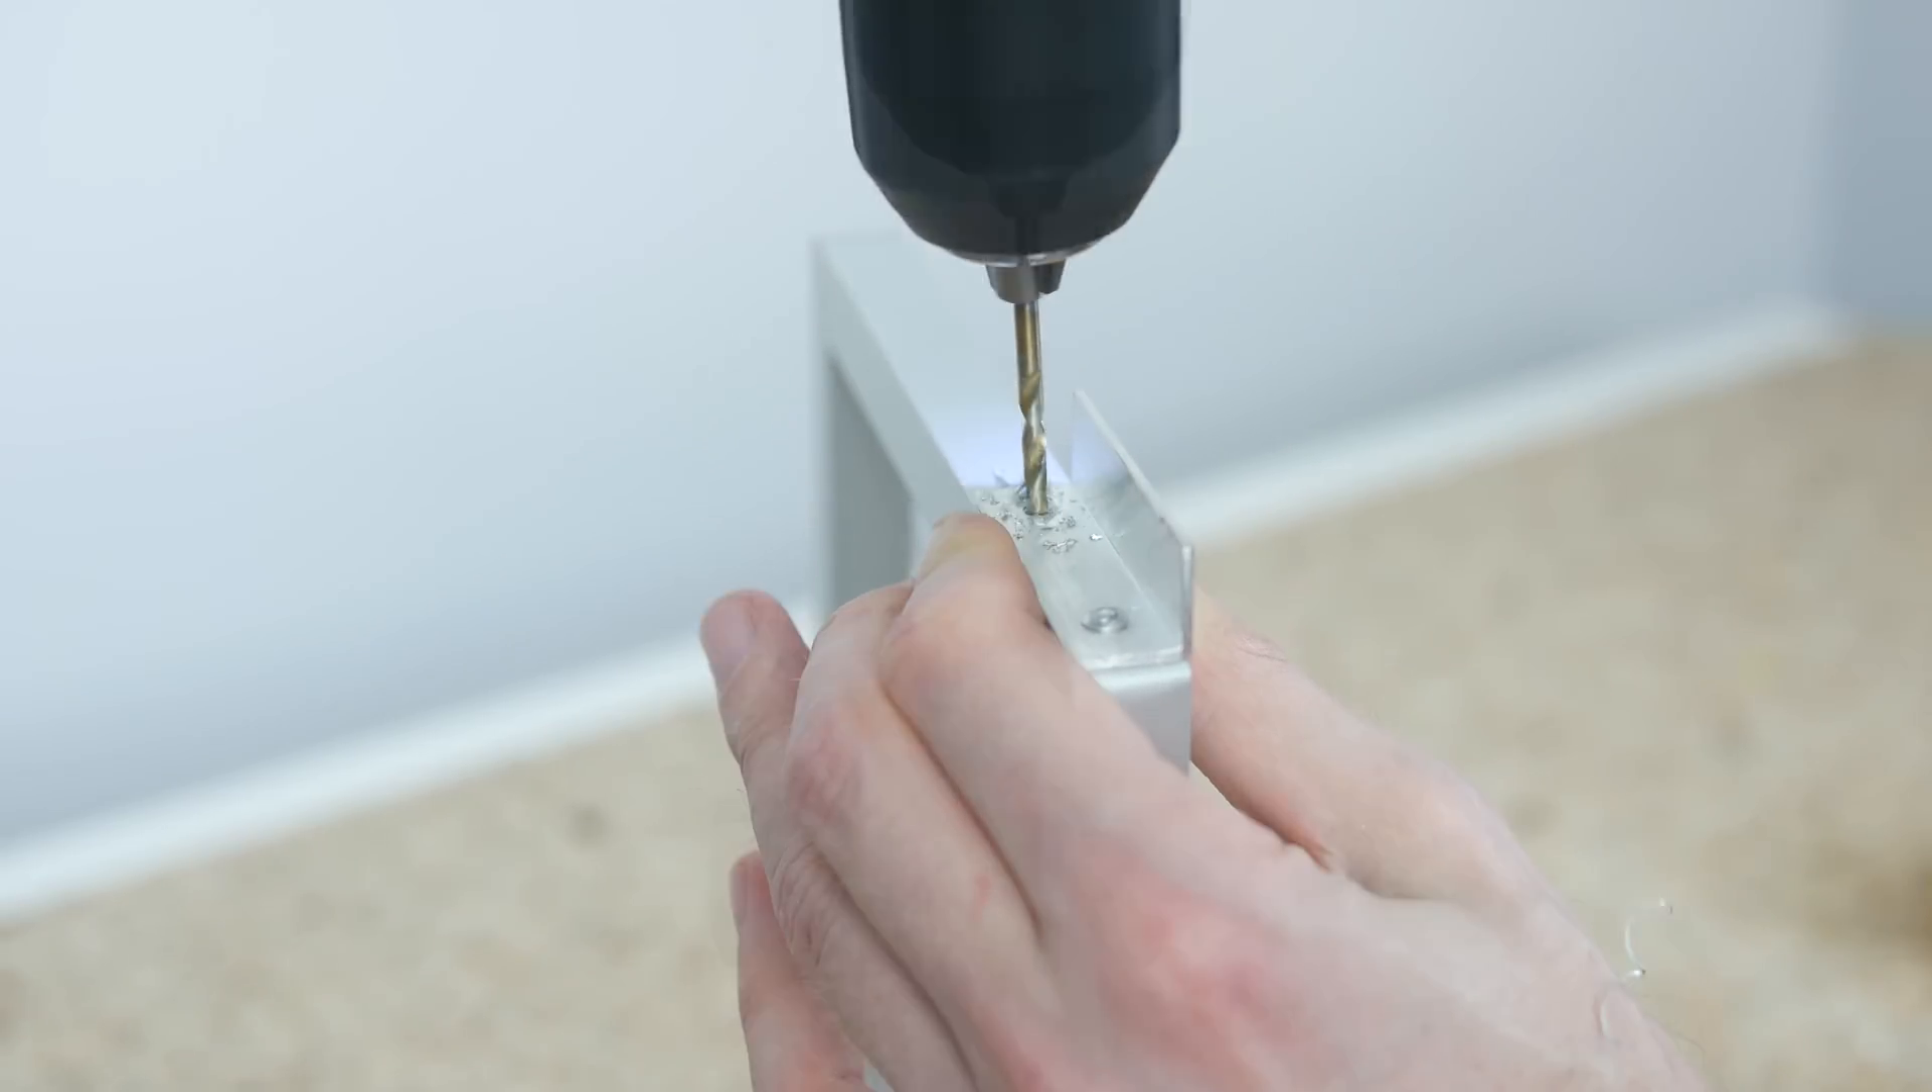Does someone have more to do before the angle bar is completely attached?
Yes.